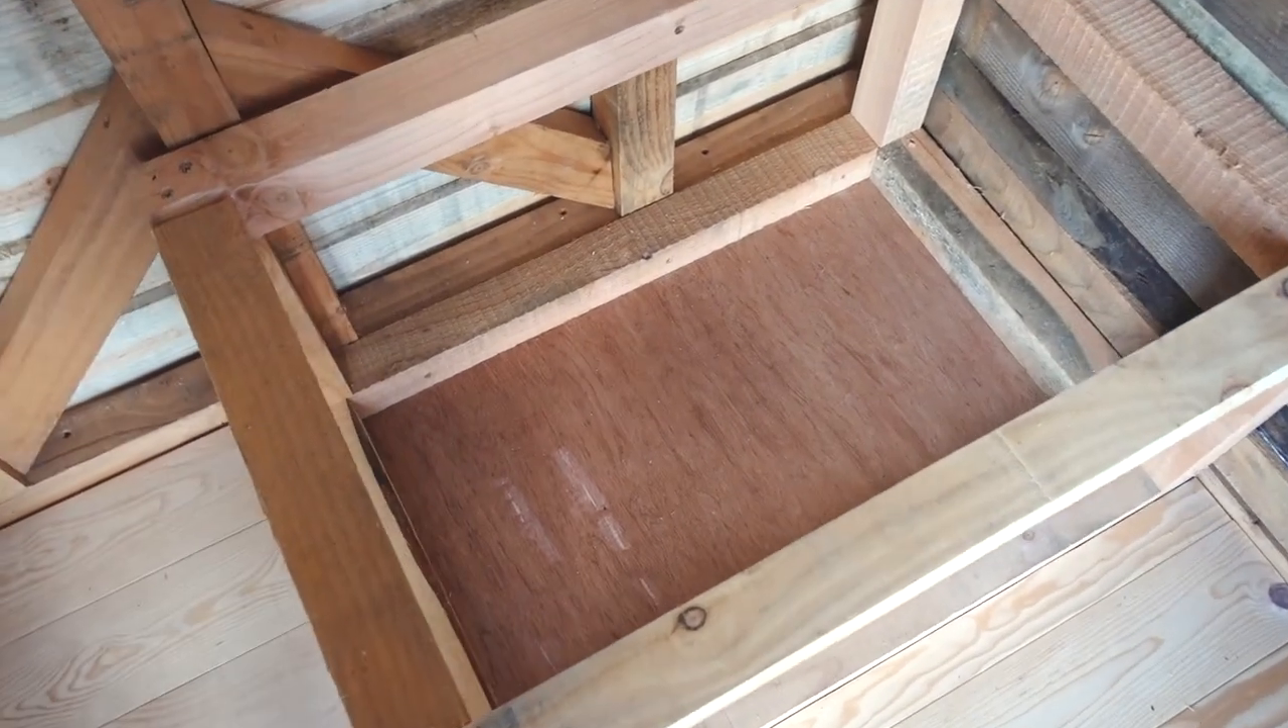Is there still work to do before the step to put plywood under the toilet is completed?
No.